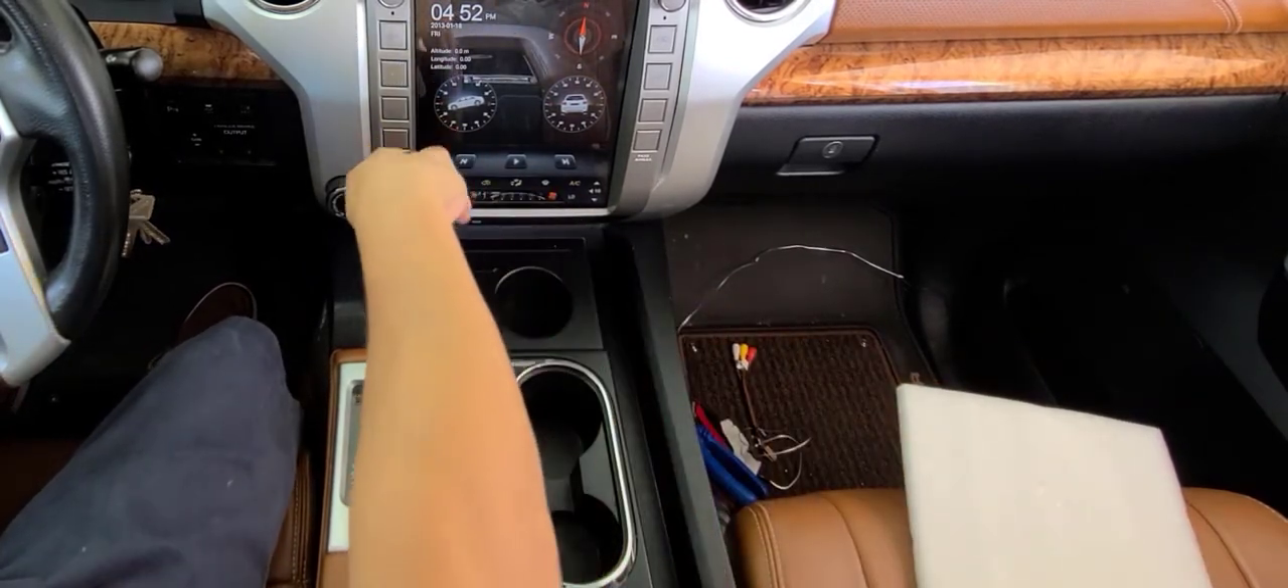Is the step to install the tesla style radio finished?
Yes.